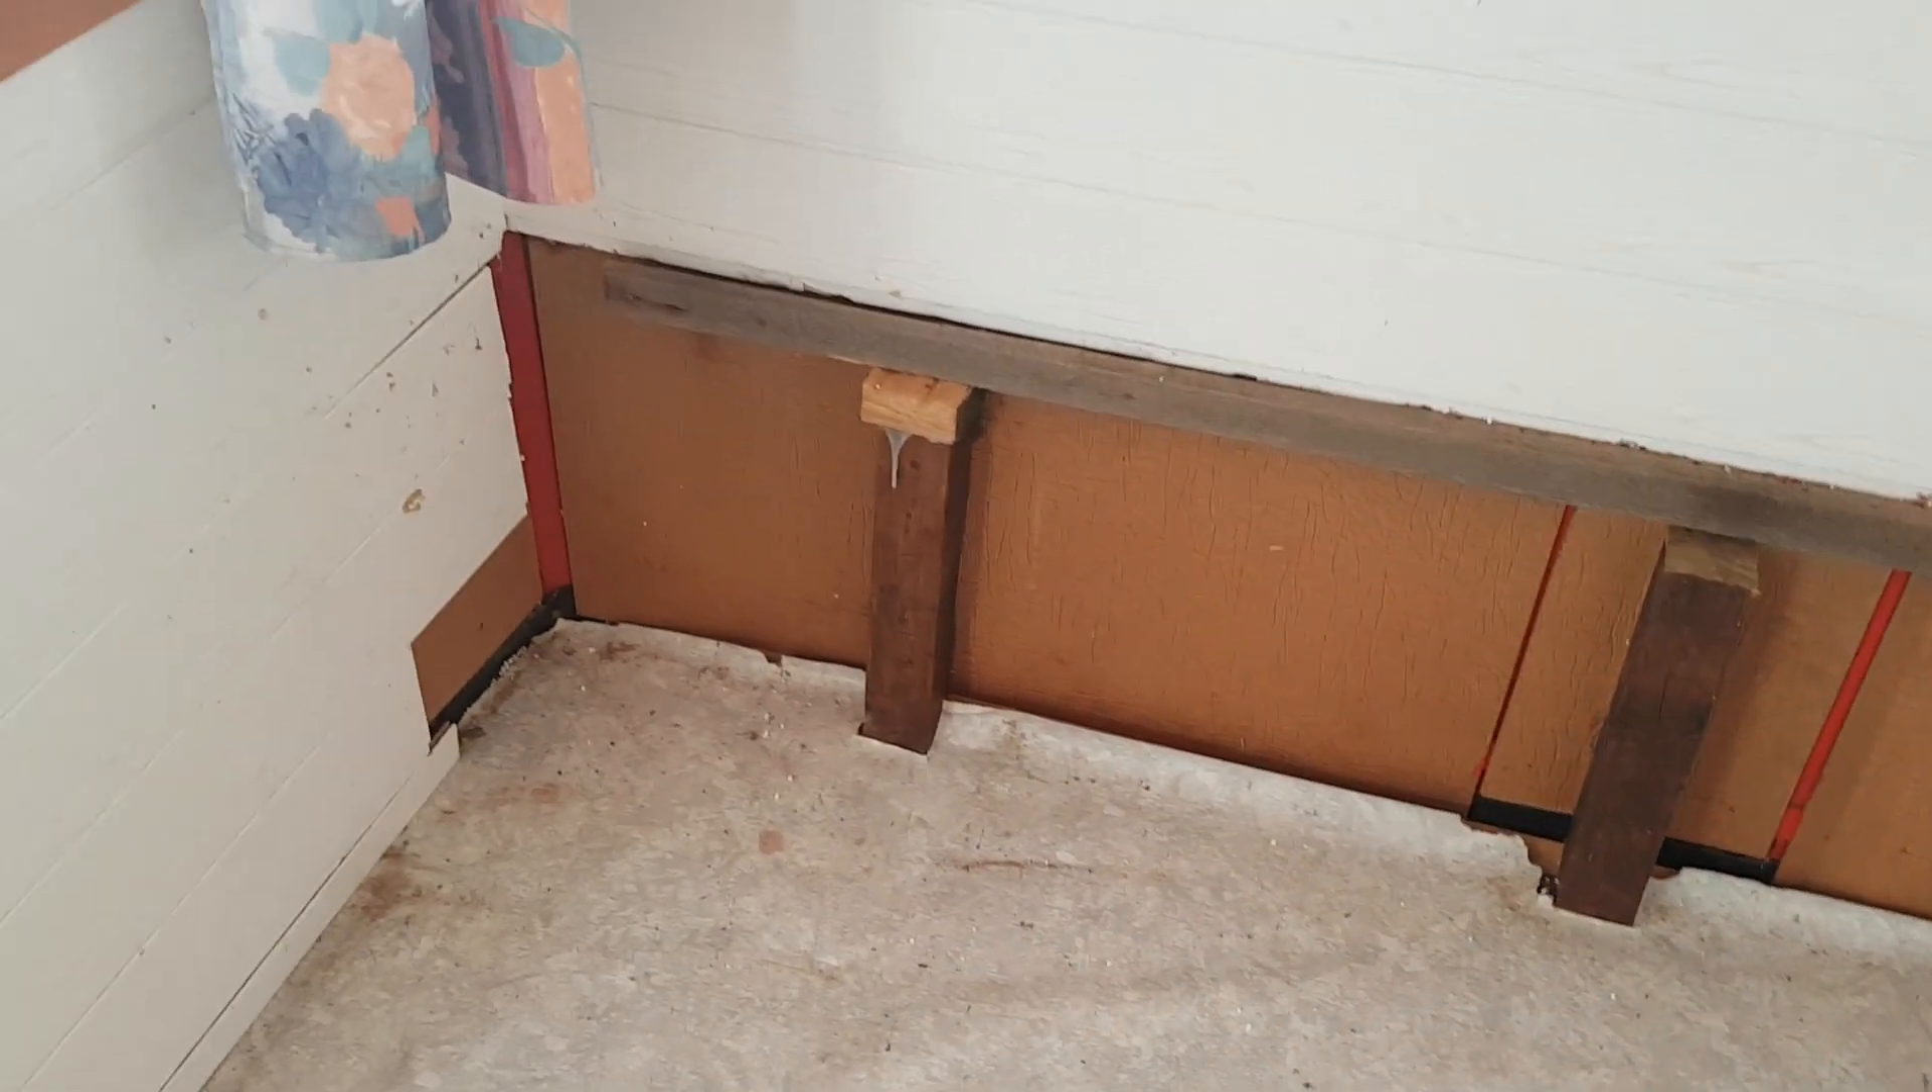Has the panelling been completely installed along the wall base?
No.